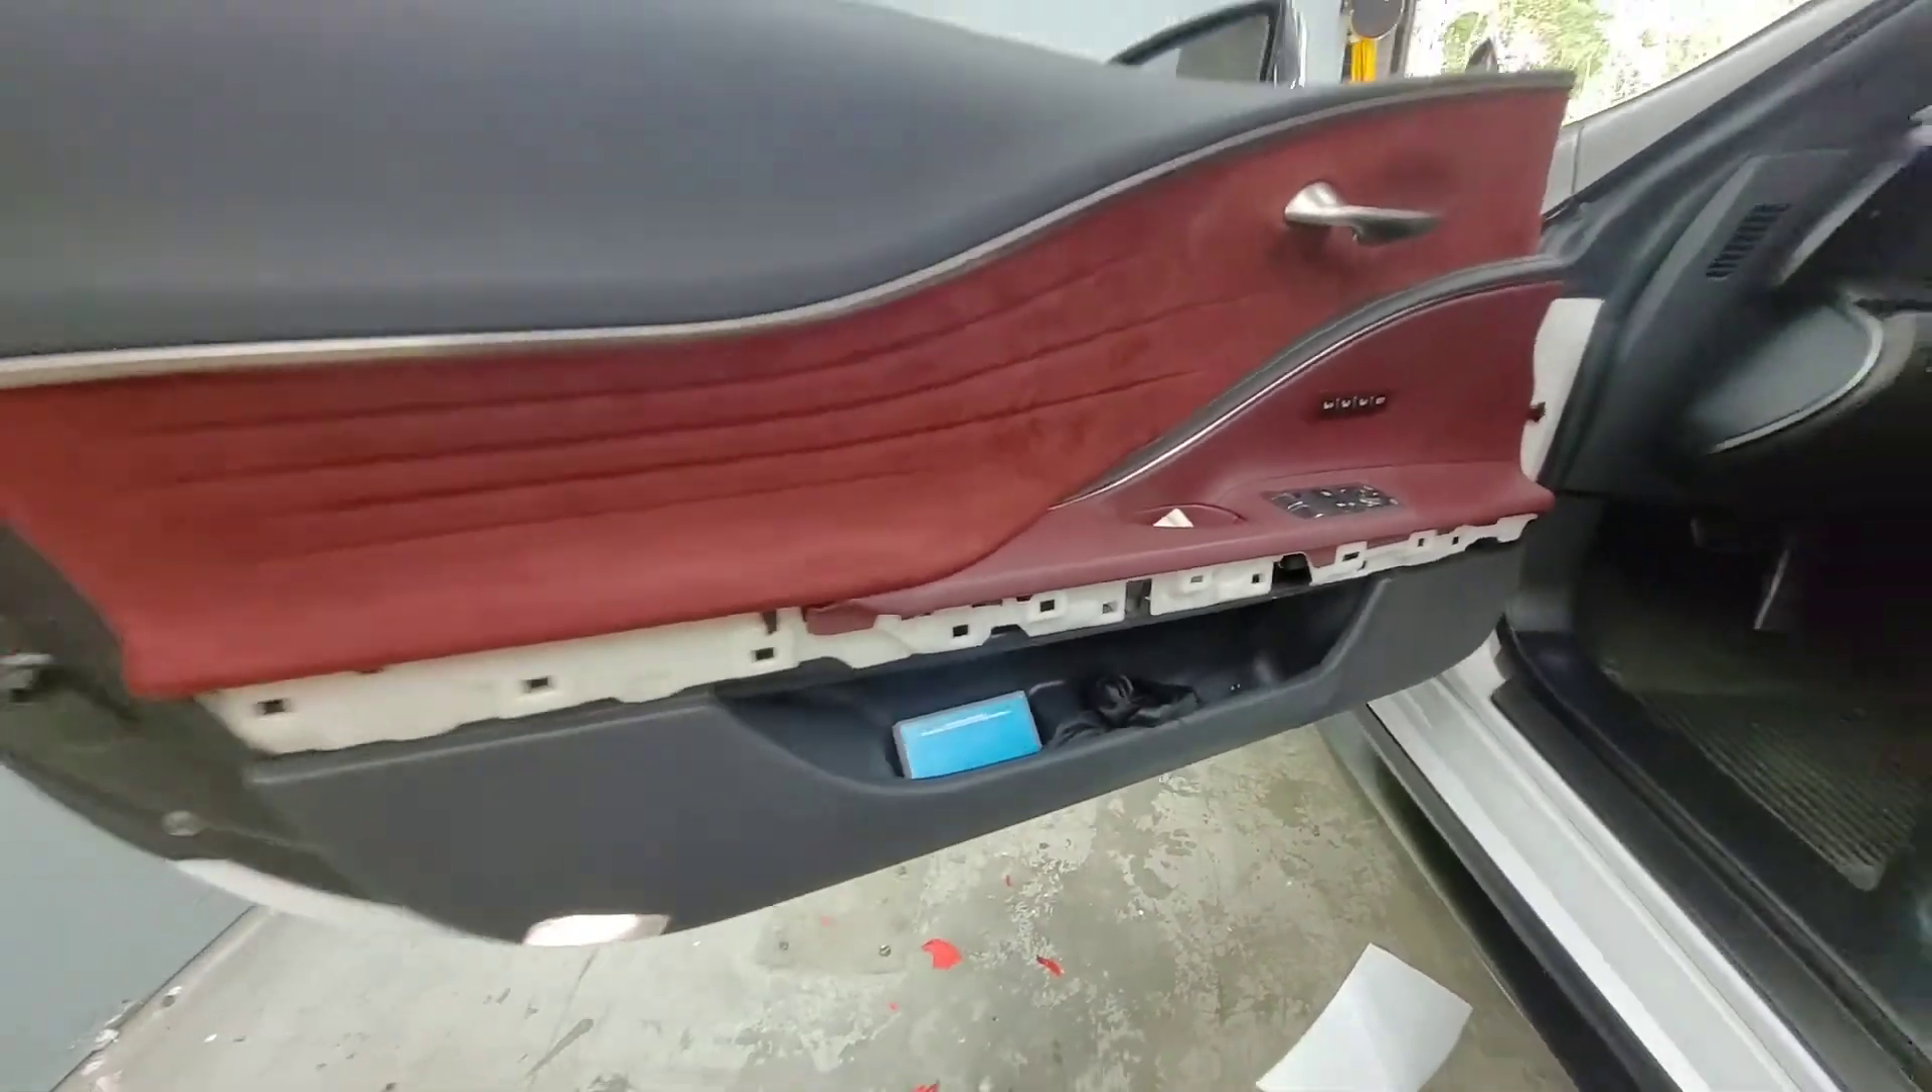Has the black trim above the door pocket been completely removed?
Yes.